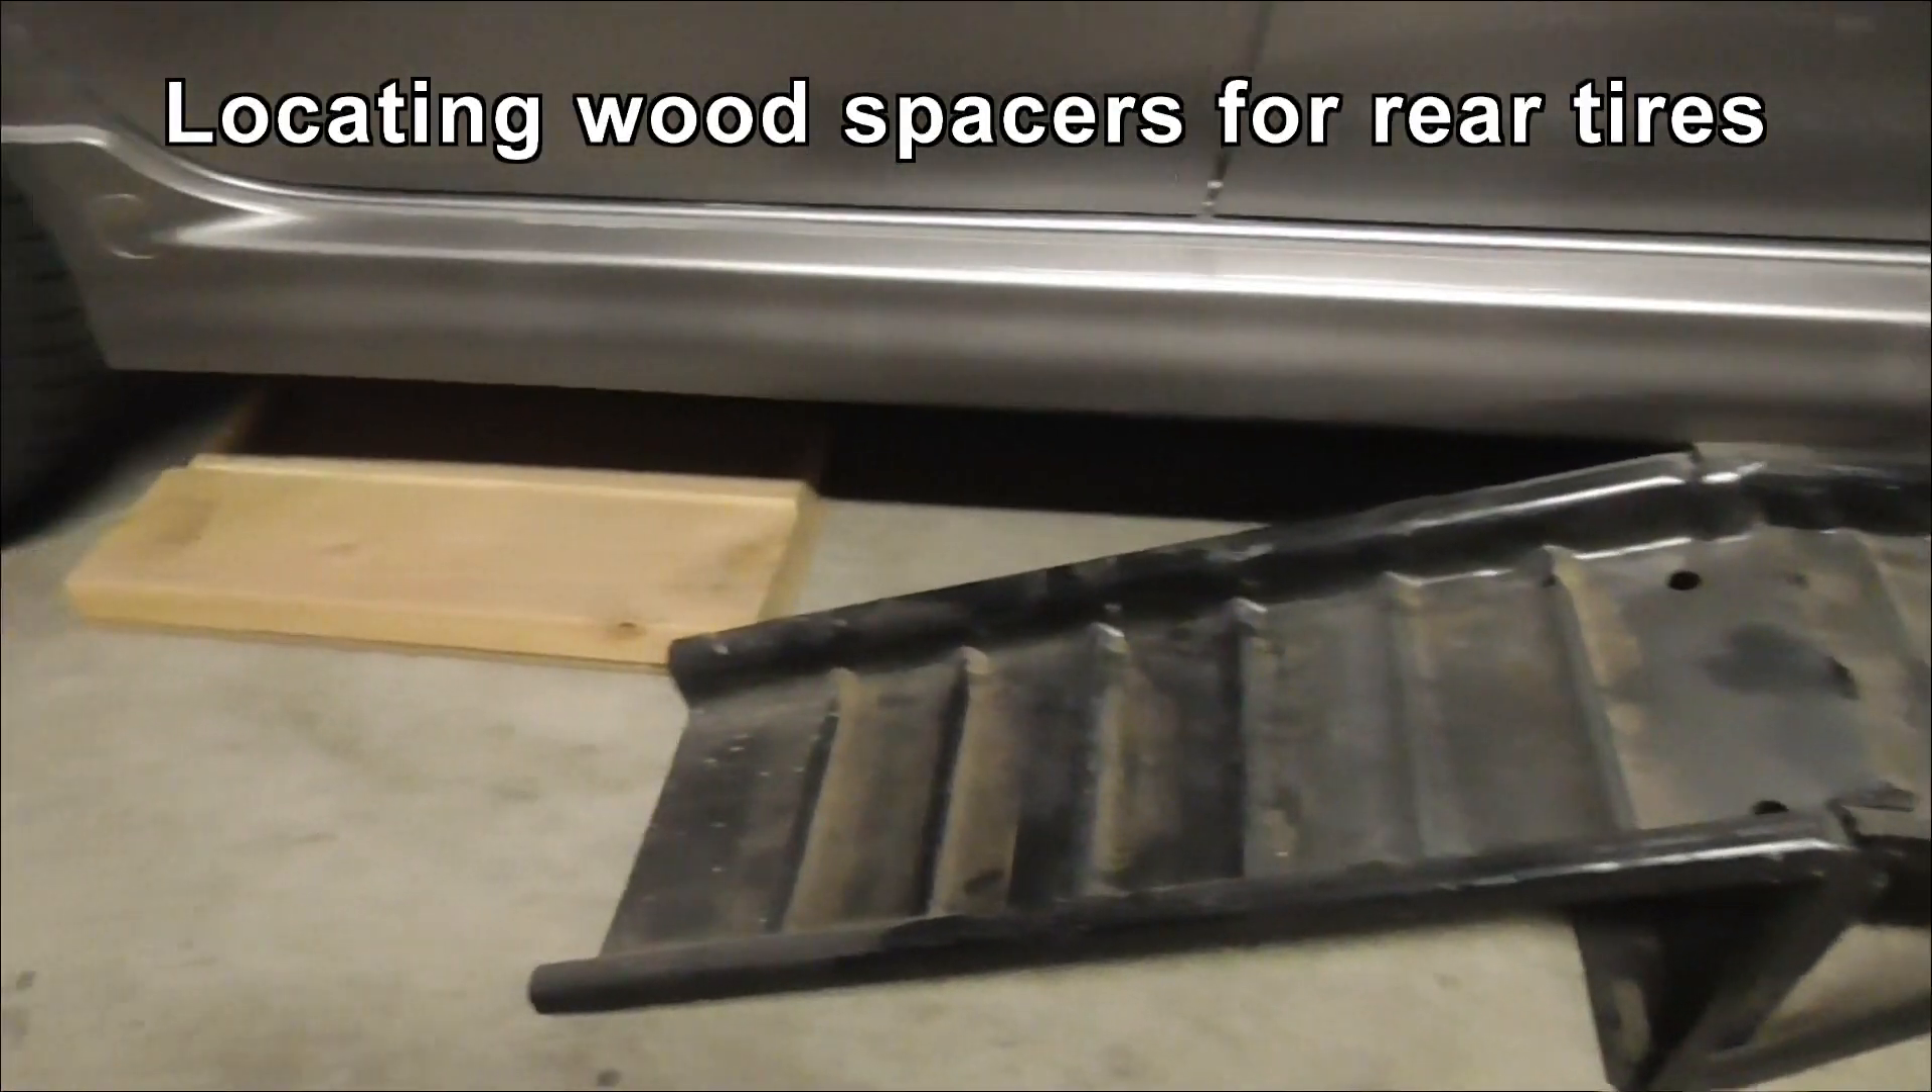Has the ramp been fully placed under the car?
No.